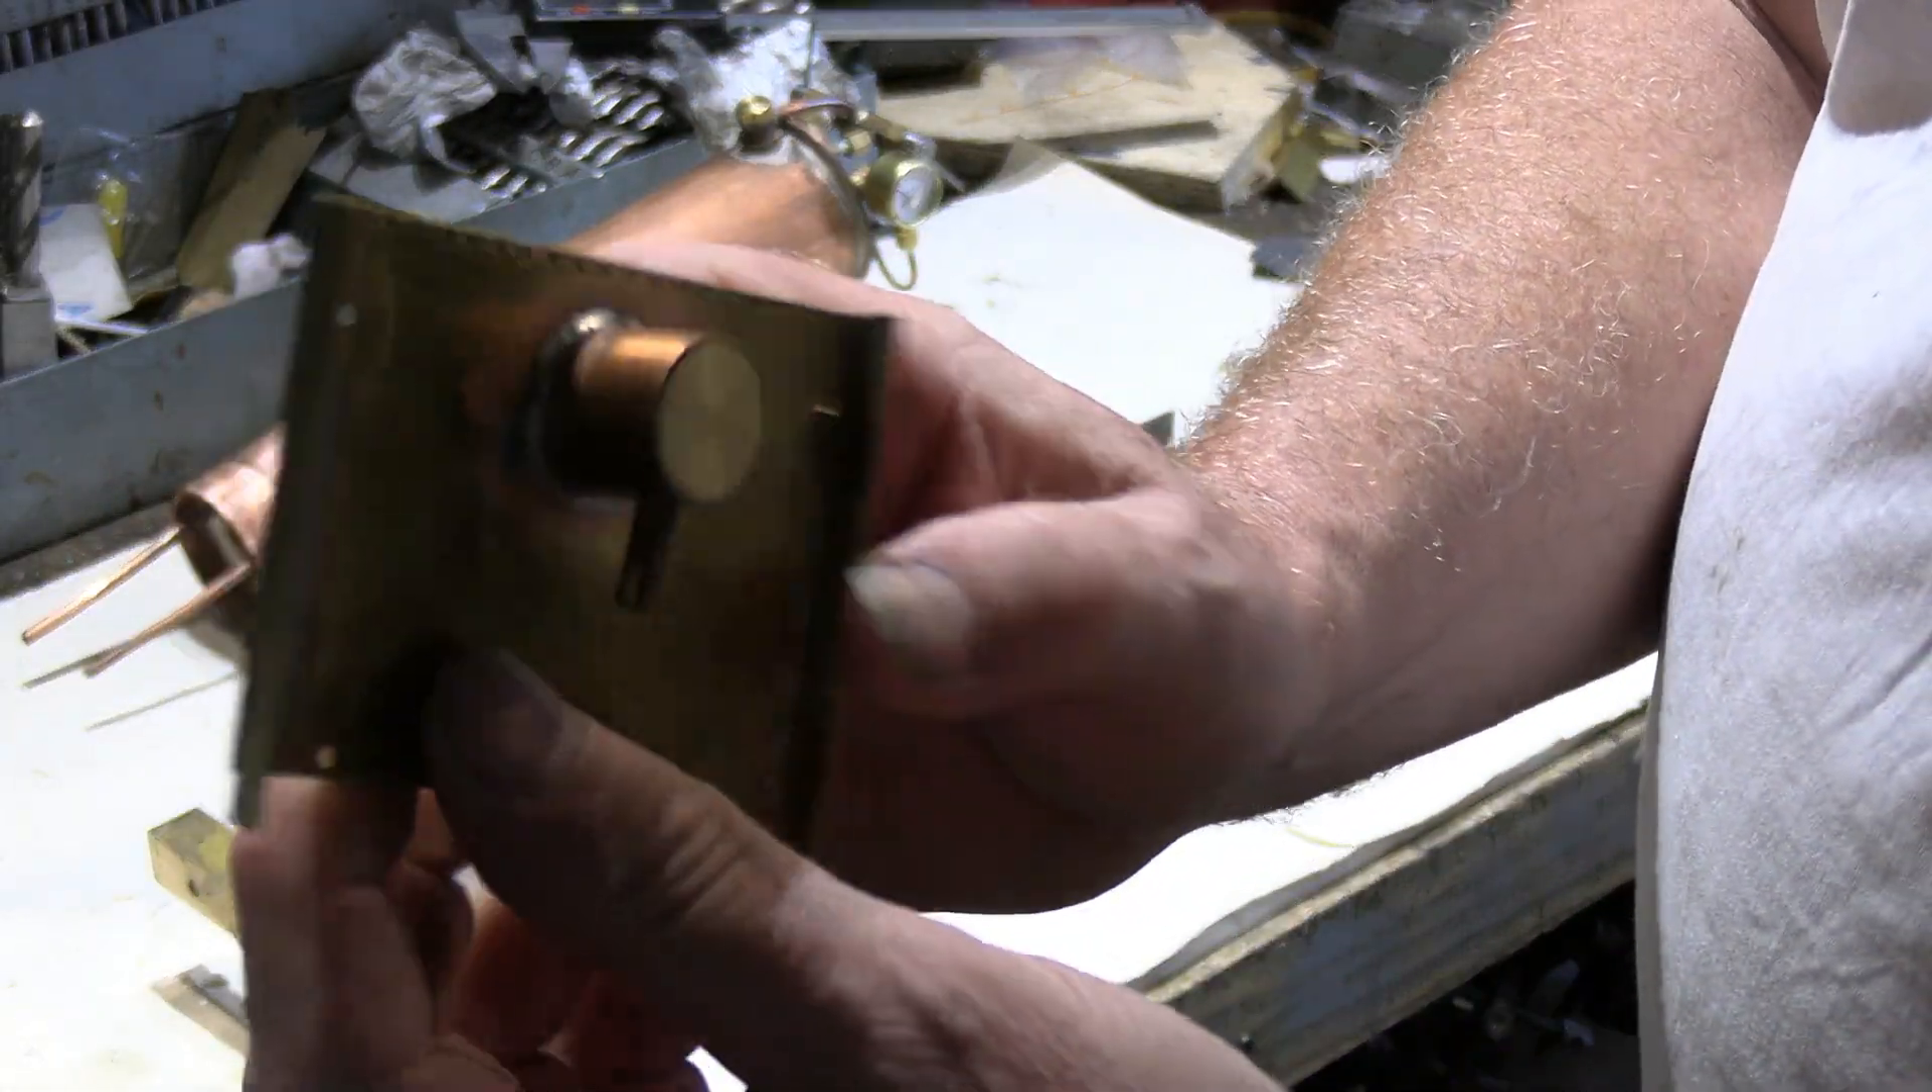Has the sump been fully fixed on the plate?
Yes.